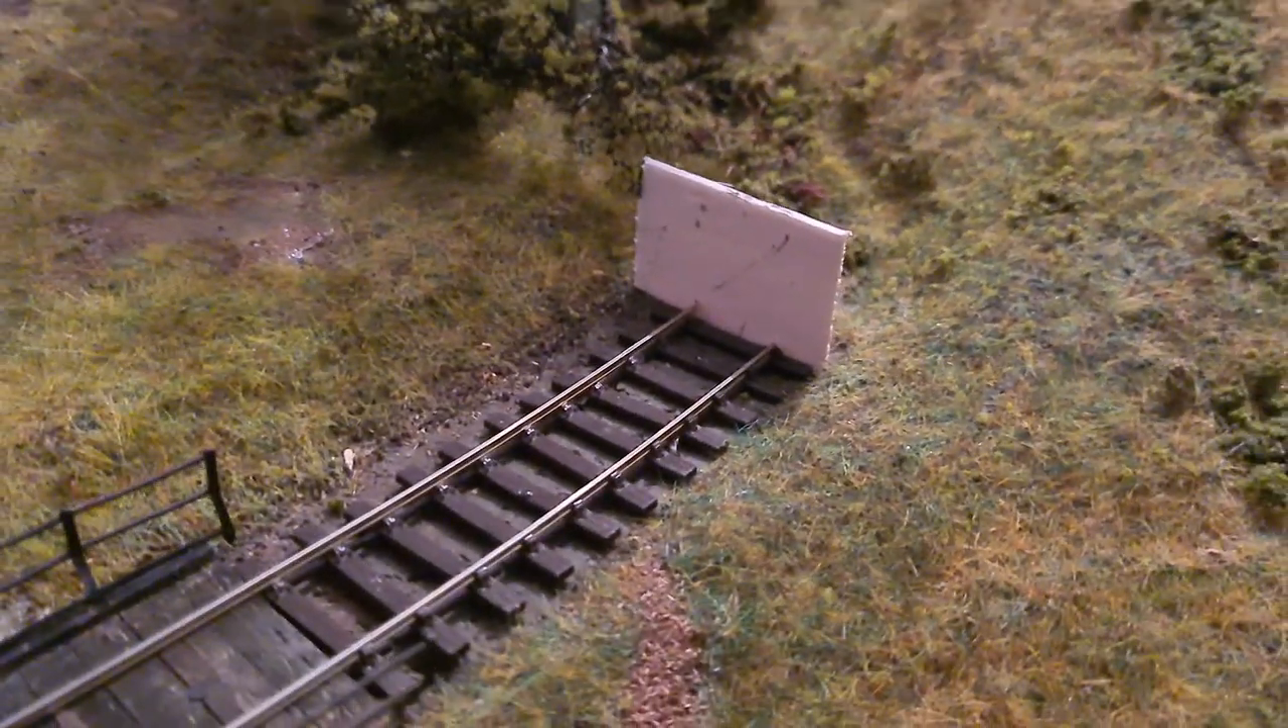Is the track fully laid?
Yes.